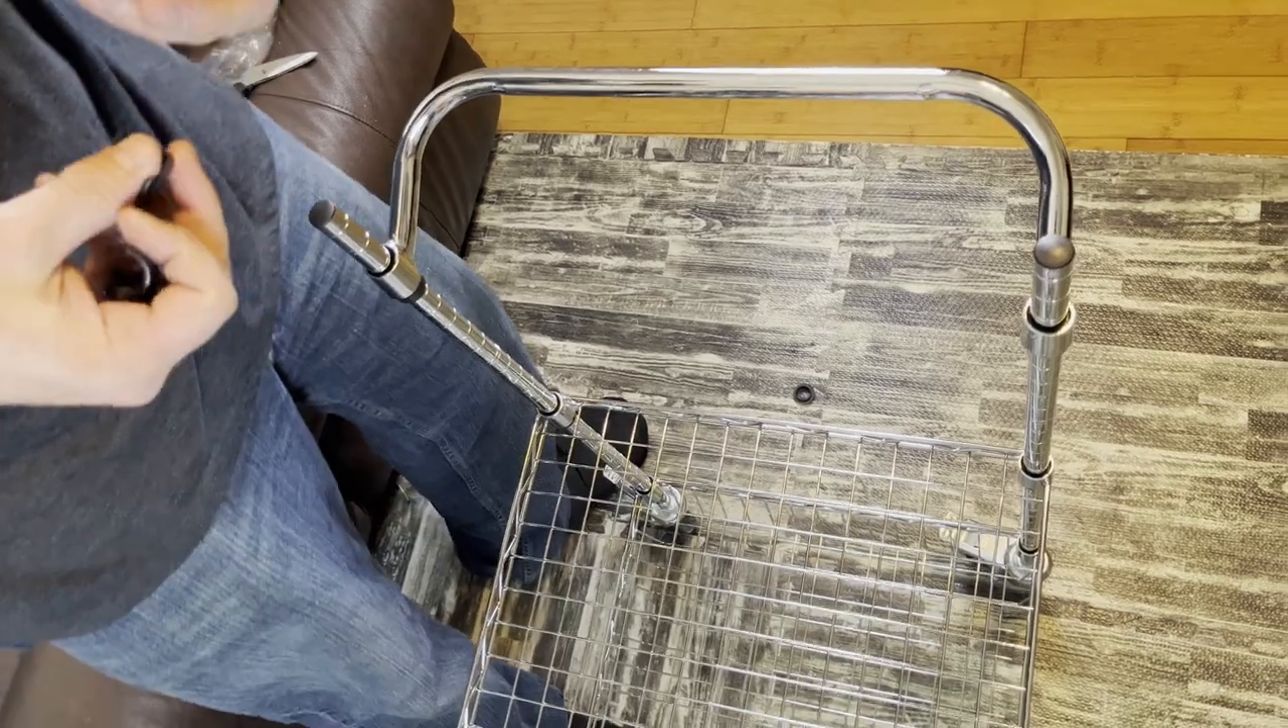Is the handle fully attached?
Yes.